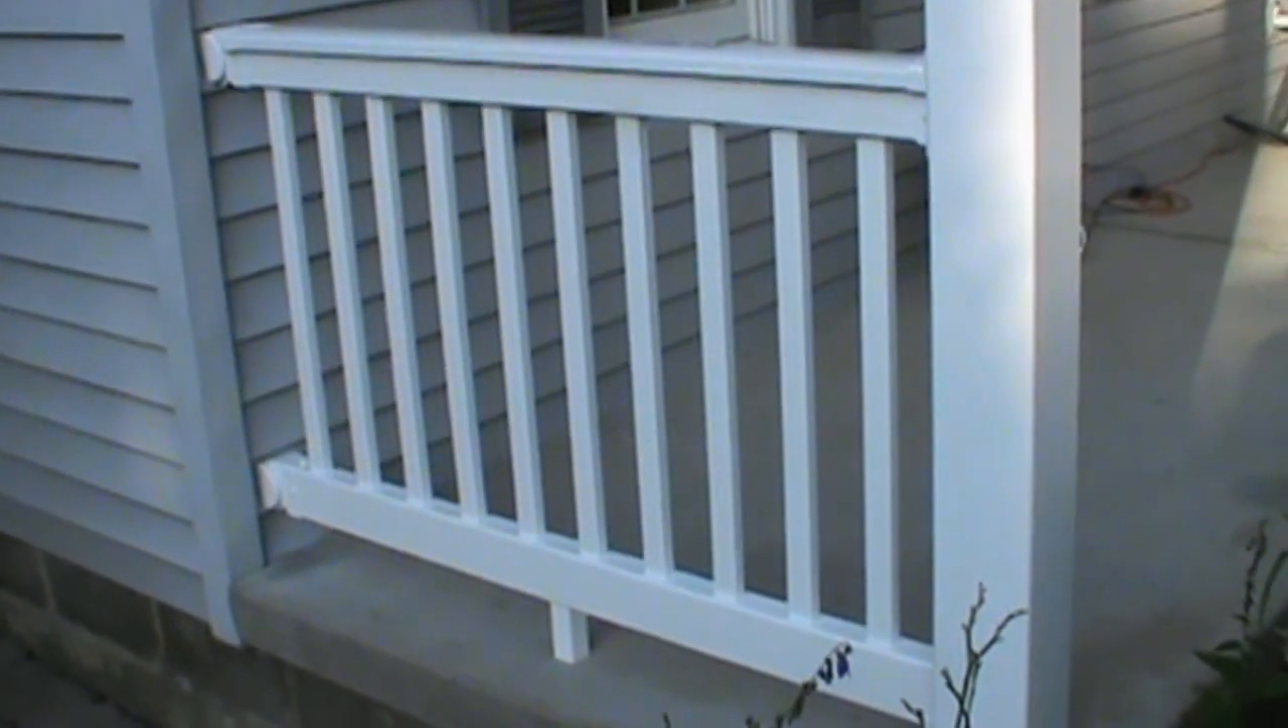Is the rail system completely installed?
Yes.